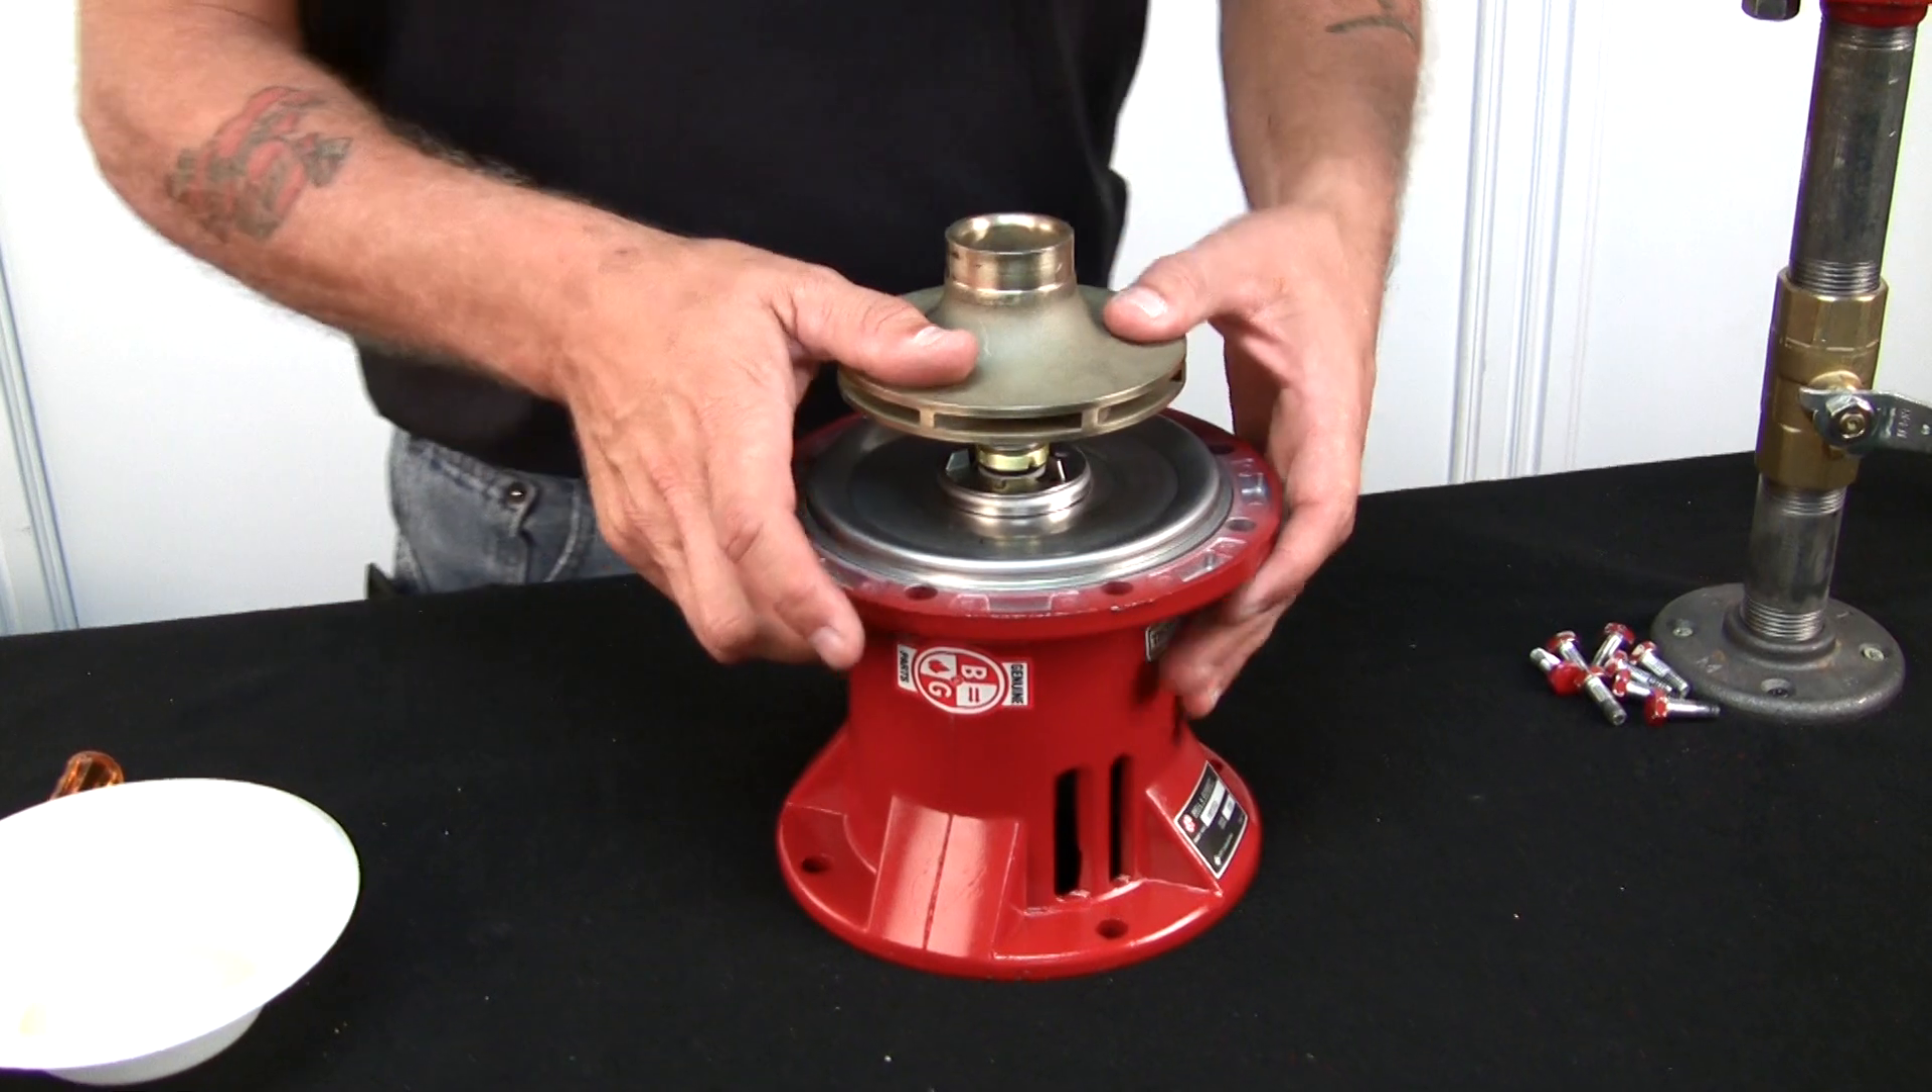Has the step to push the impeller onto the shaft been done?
No.